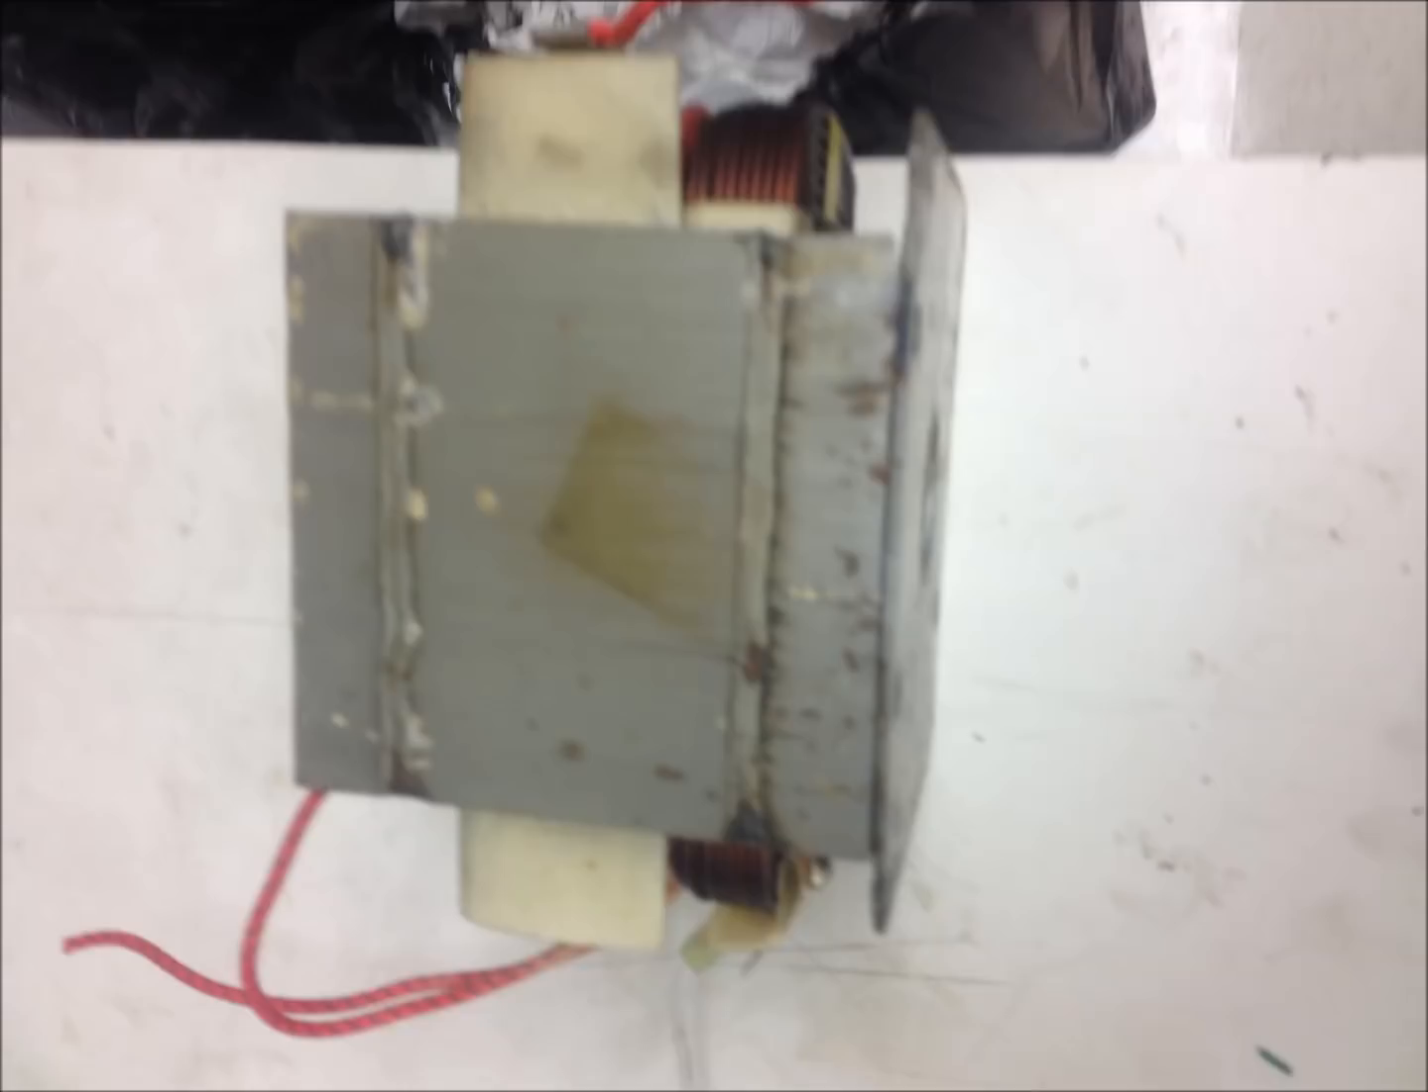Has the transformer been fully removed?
Yes.